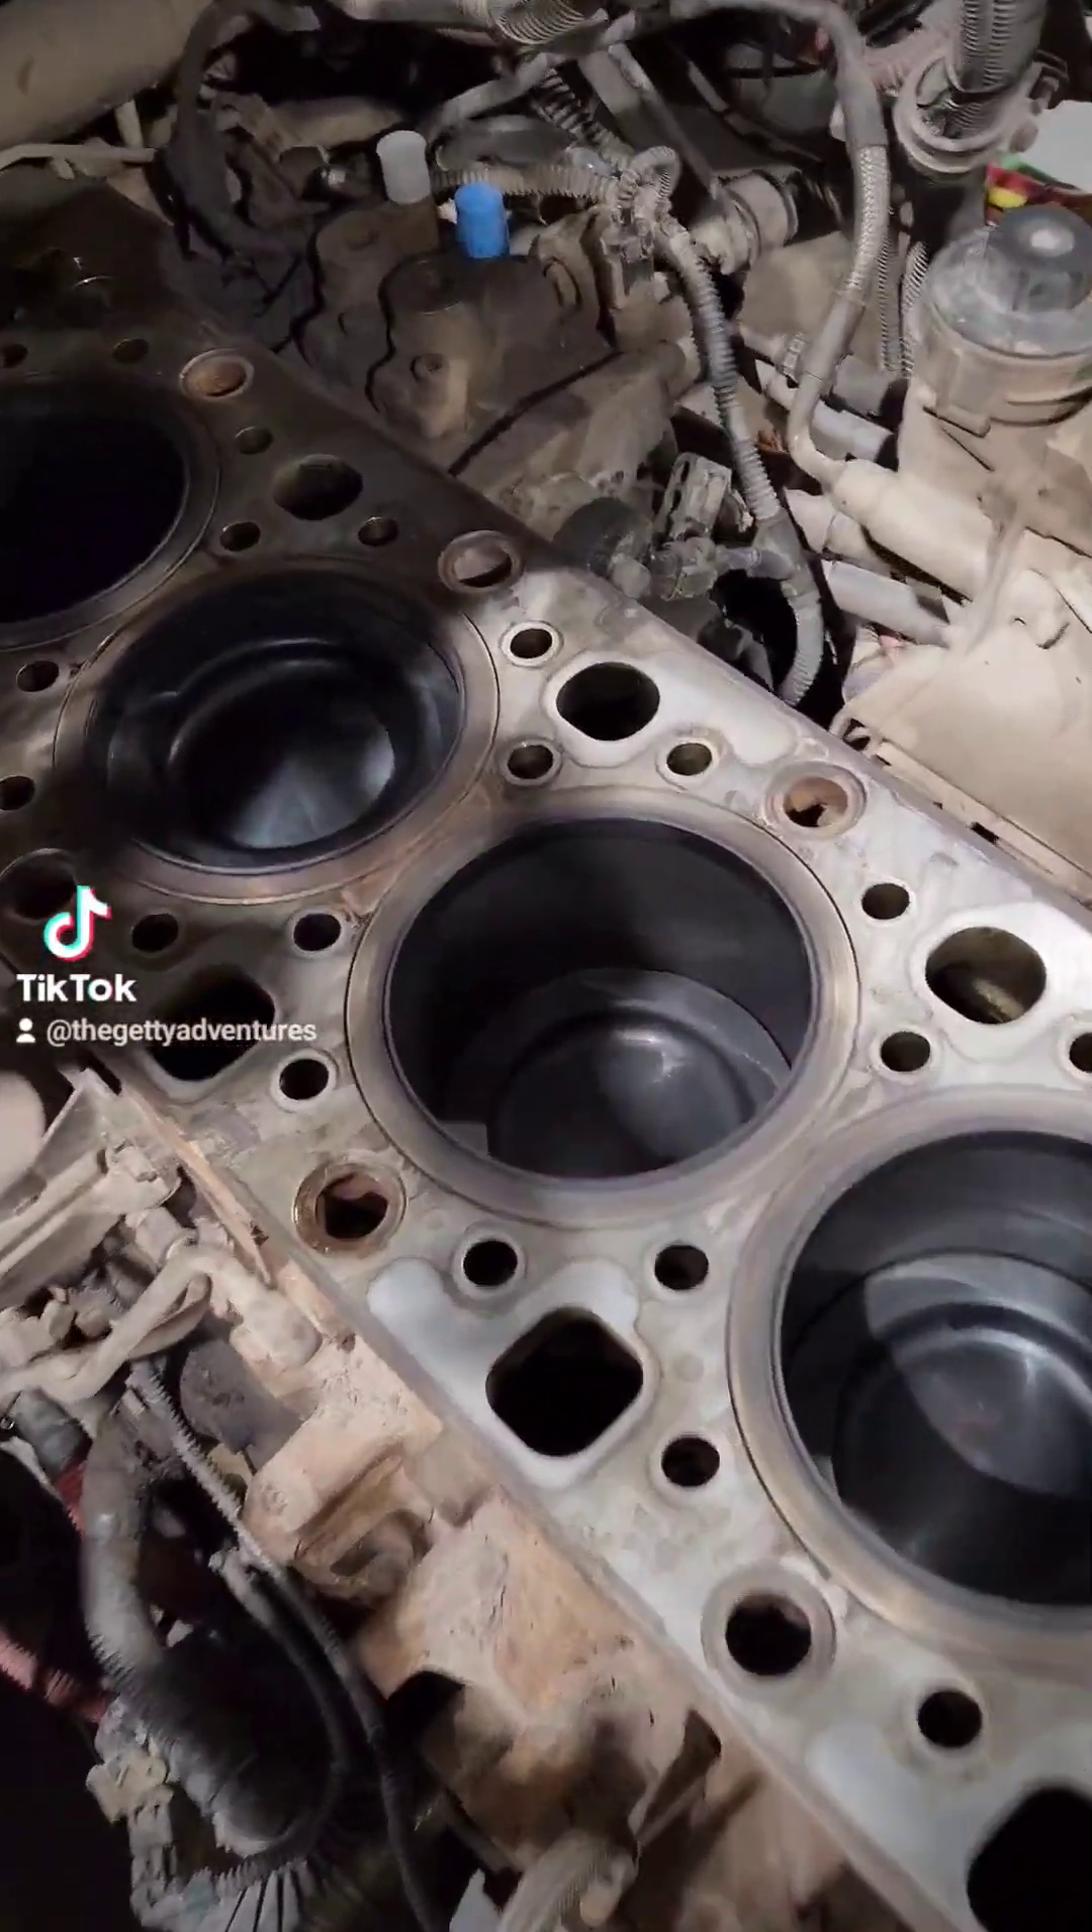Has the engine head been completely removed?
Yes.